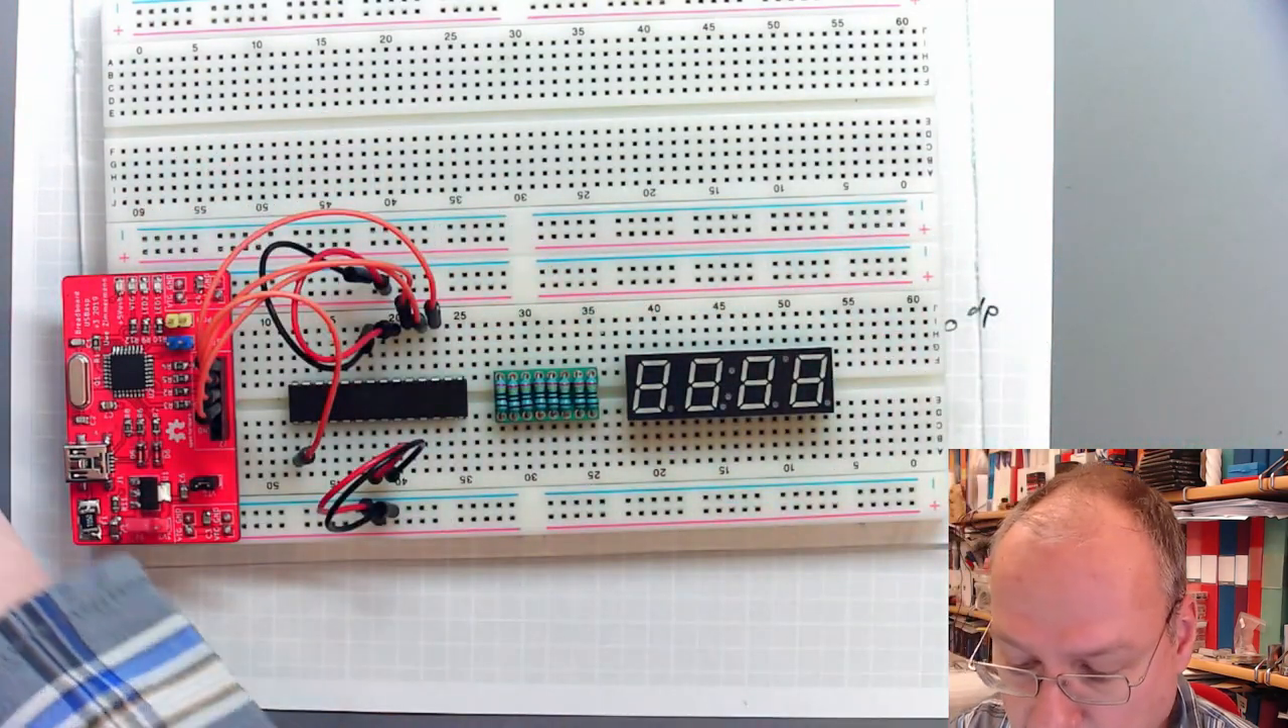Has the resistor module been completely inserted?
Yes.